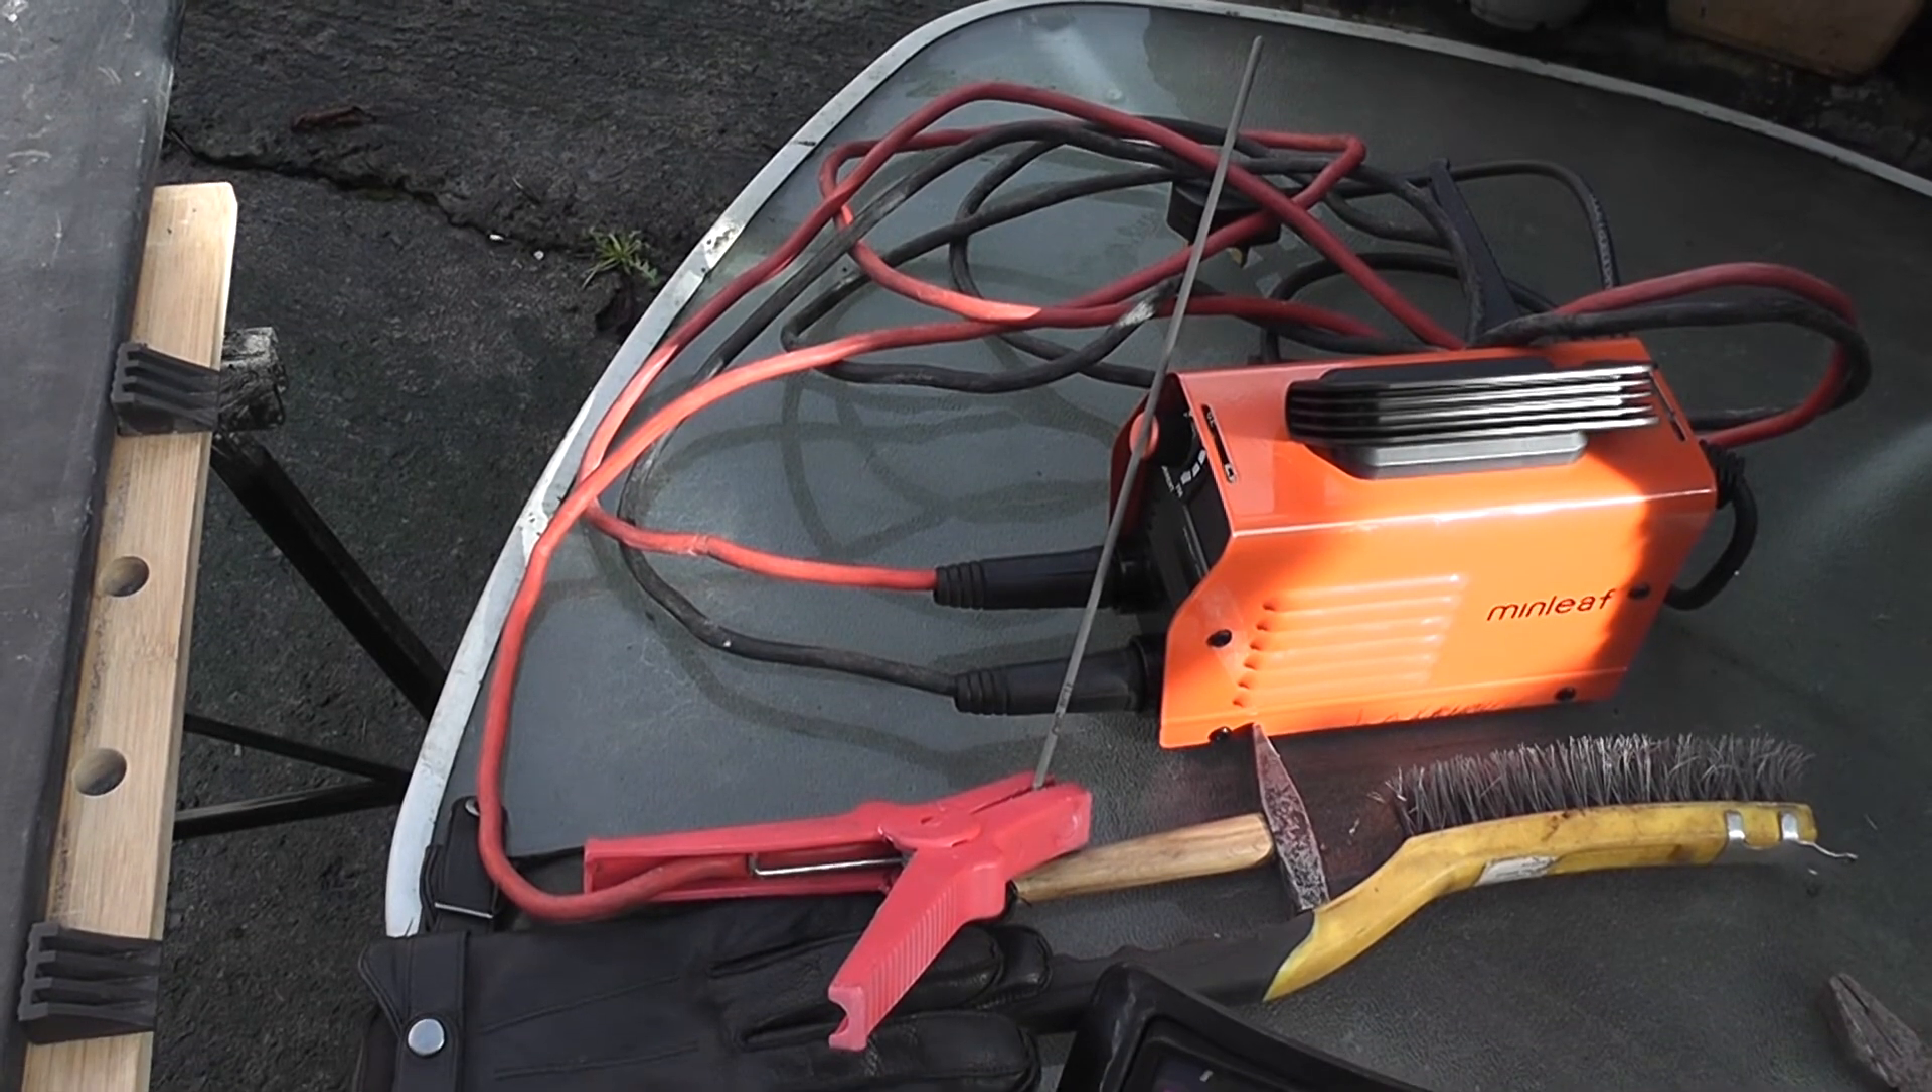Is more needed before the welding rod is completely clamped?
No.